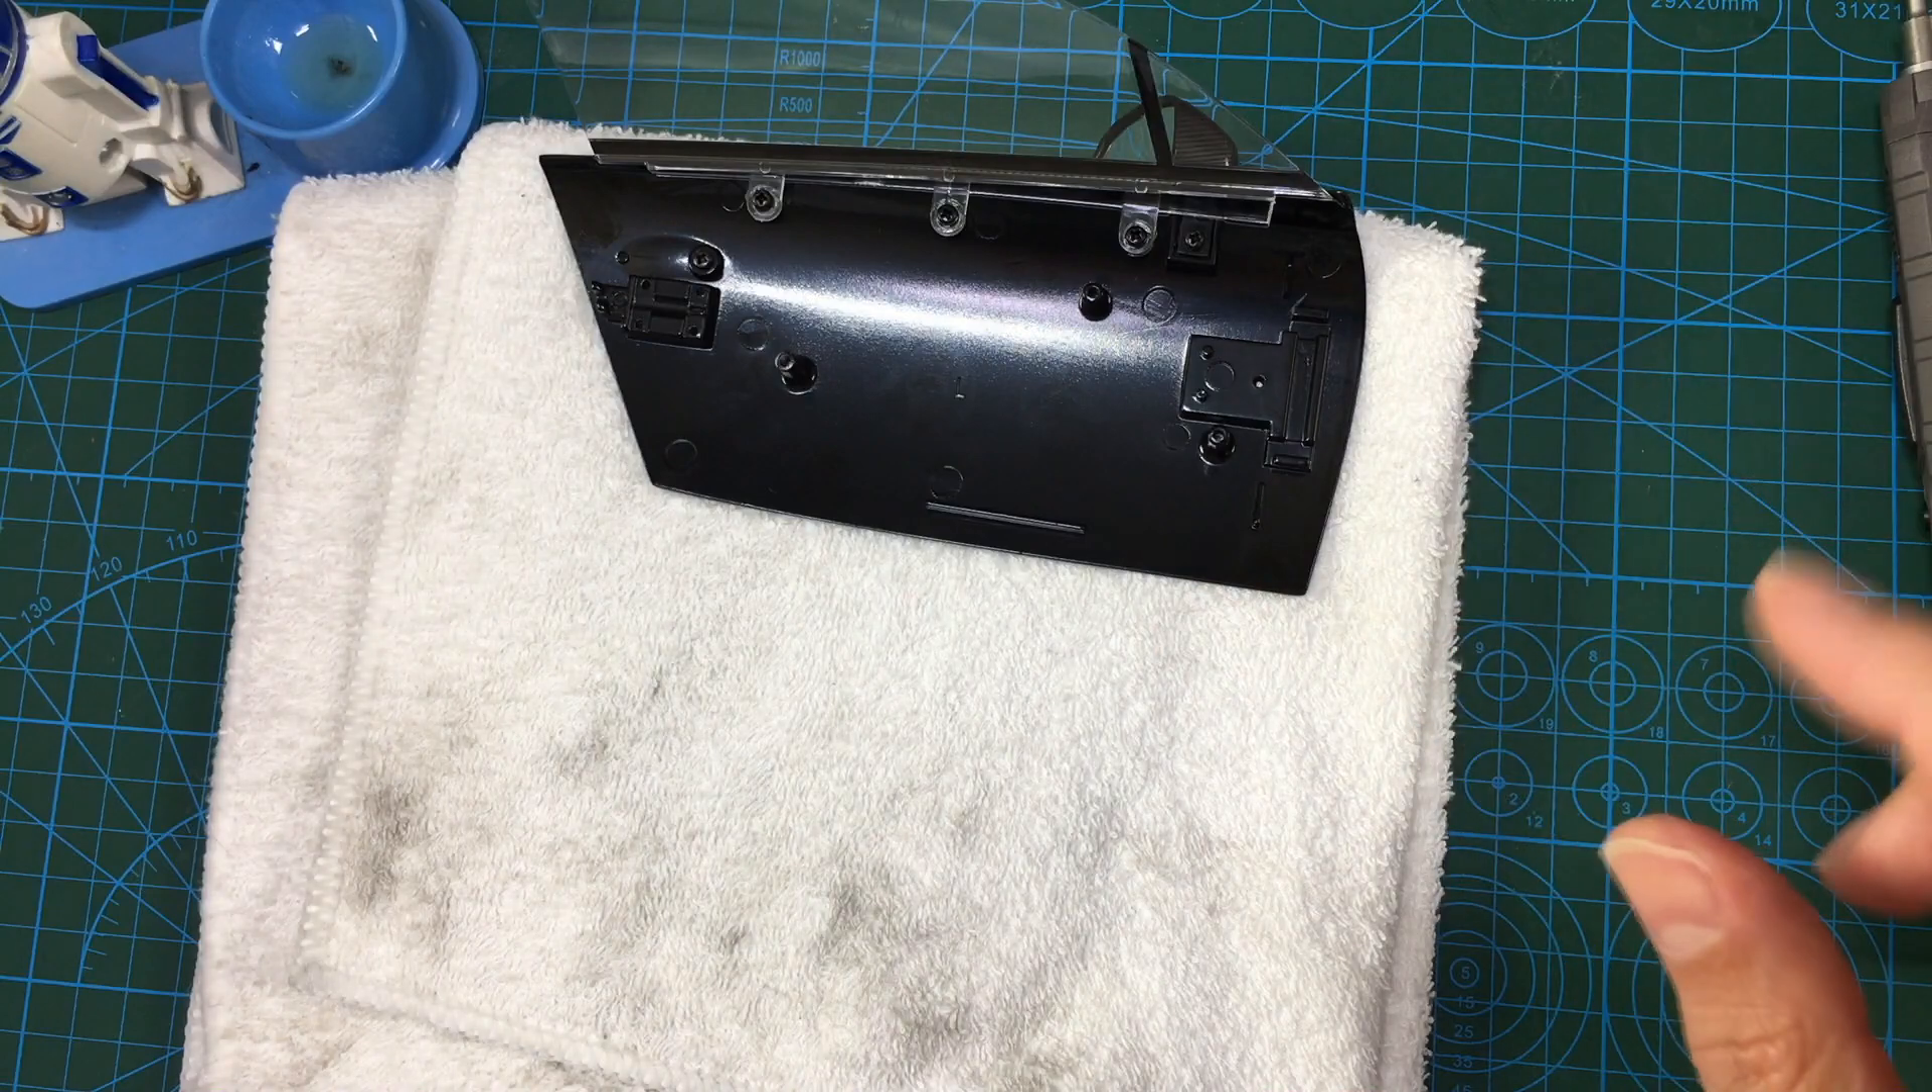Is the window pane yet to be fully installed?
No.